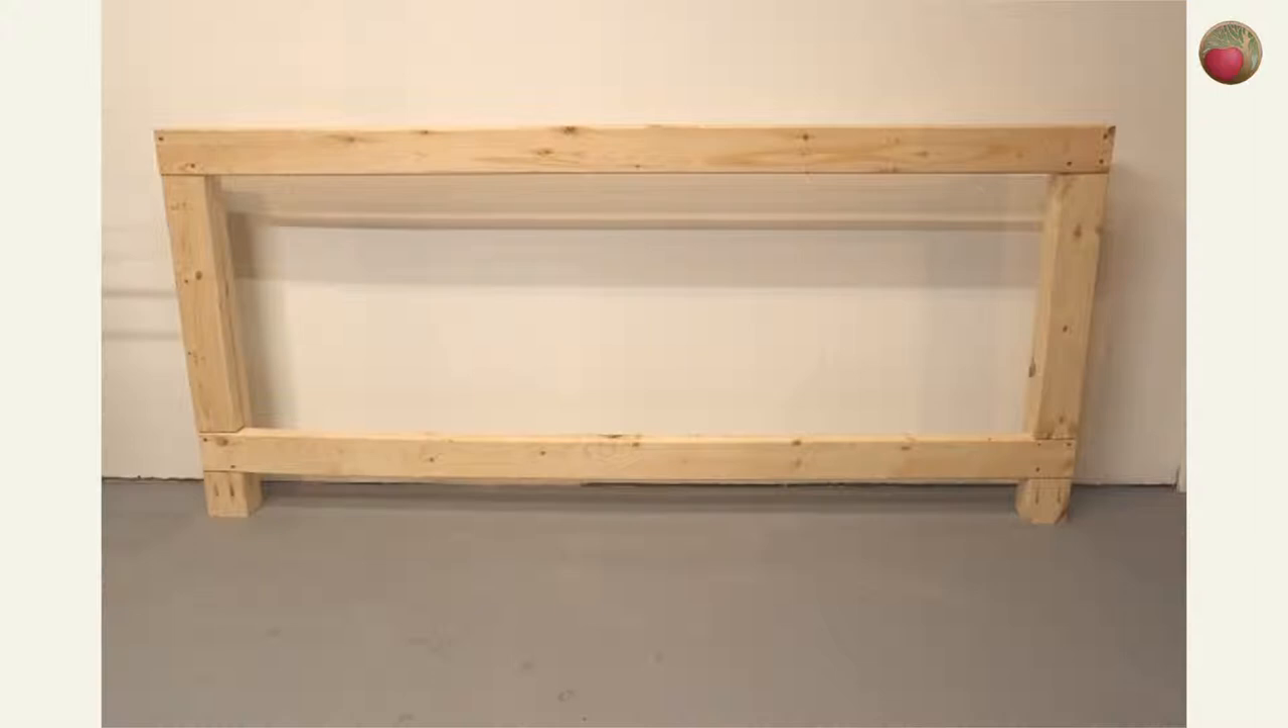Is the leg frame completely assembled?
Yes.